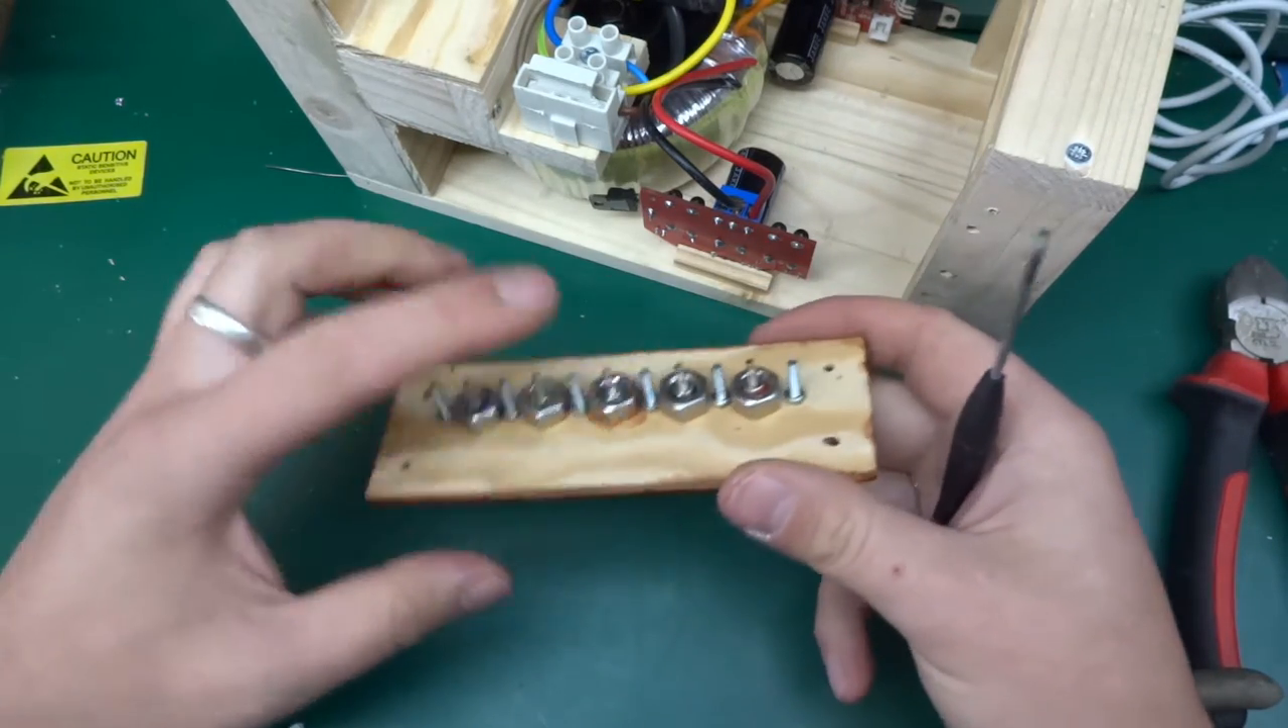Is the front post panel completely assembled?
Yes.